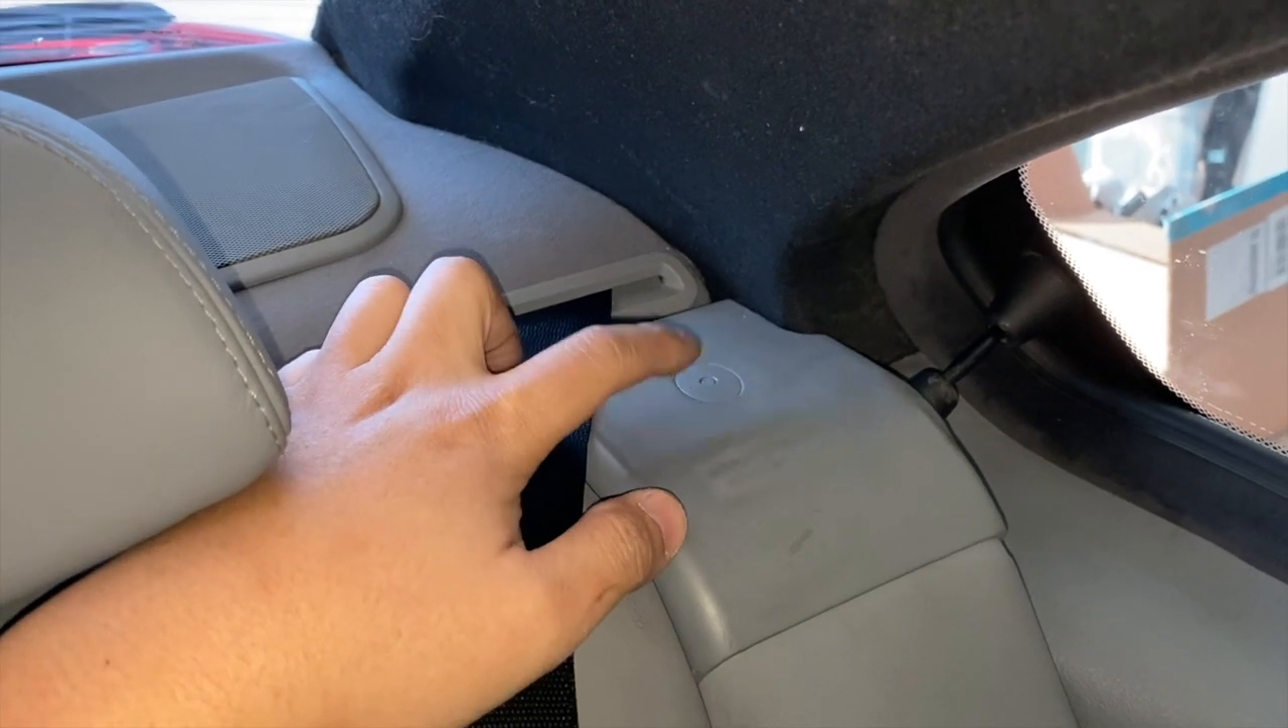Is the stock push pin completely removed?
No.